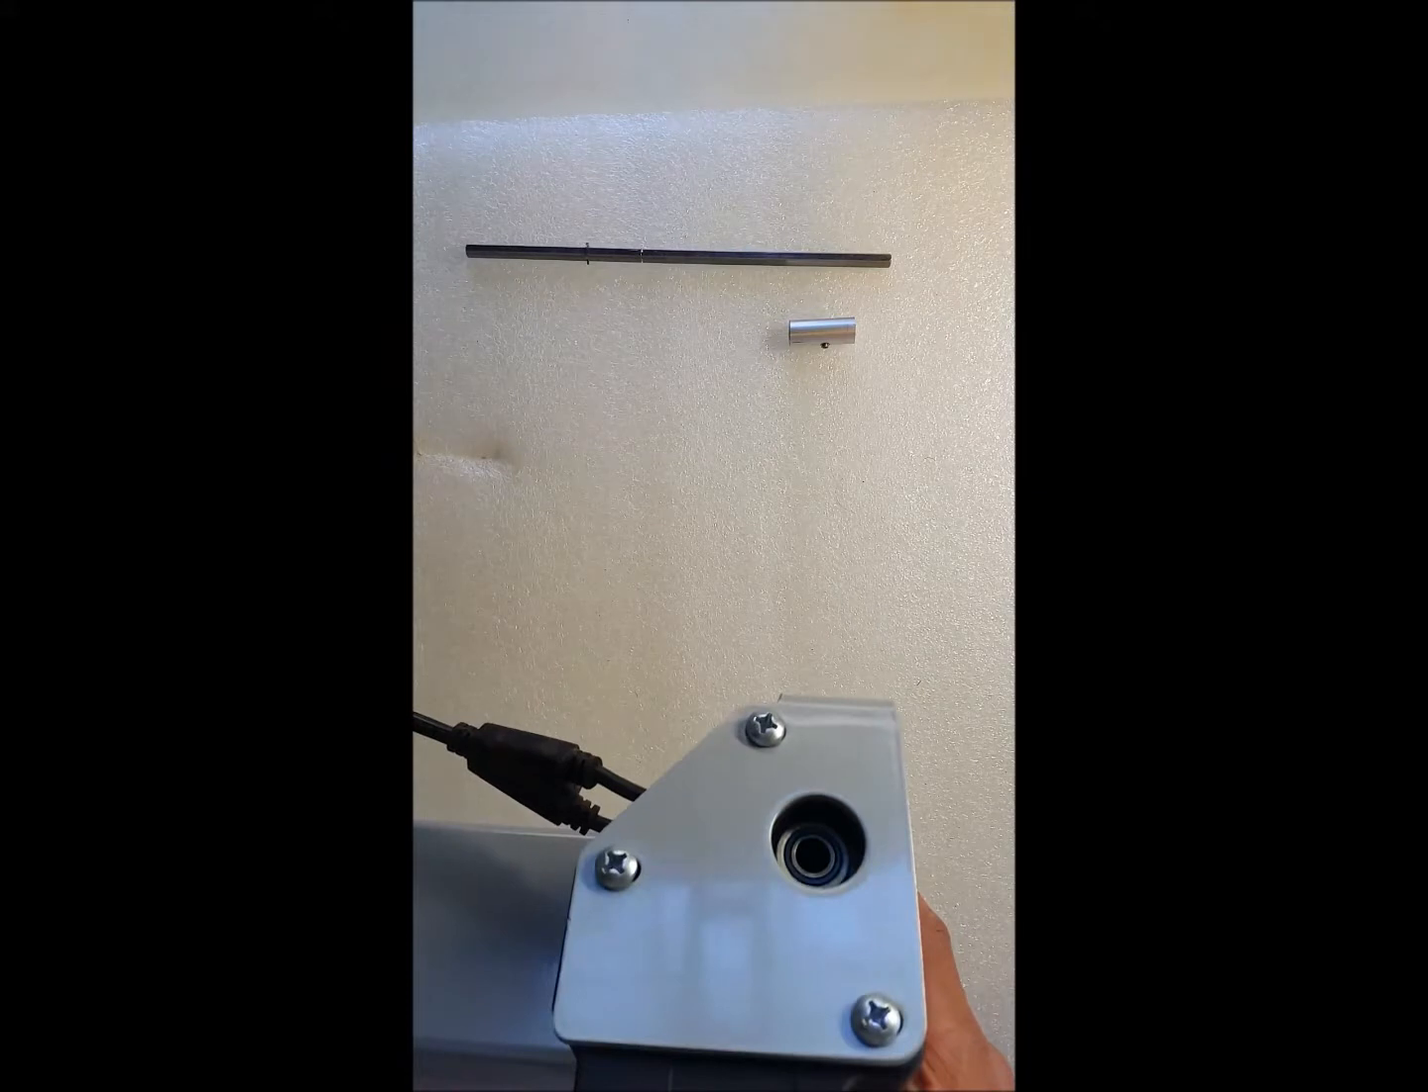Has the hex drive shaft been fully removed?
Yes.